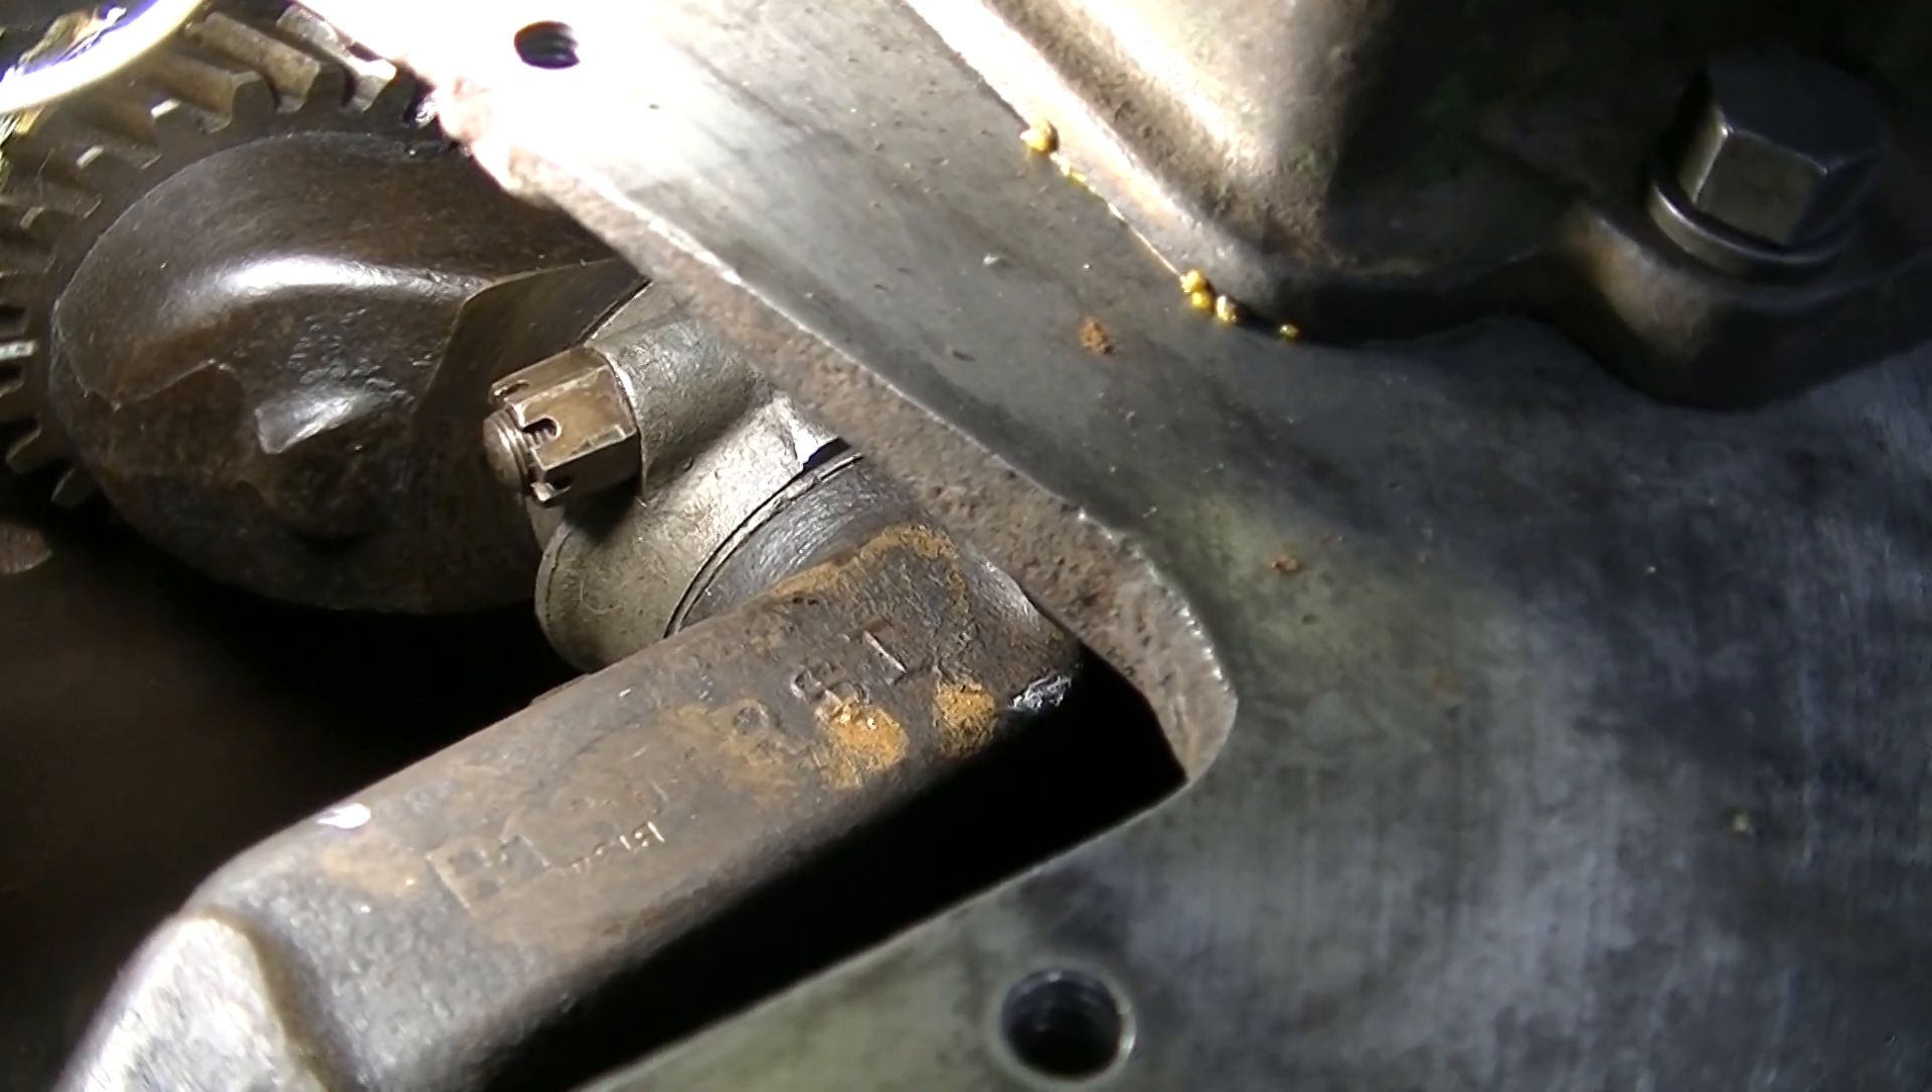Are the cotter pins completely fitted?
No.